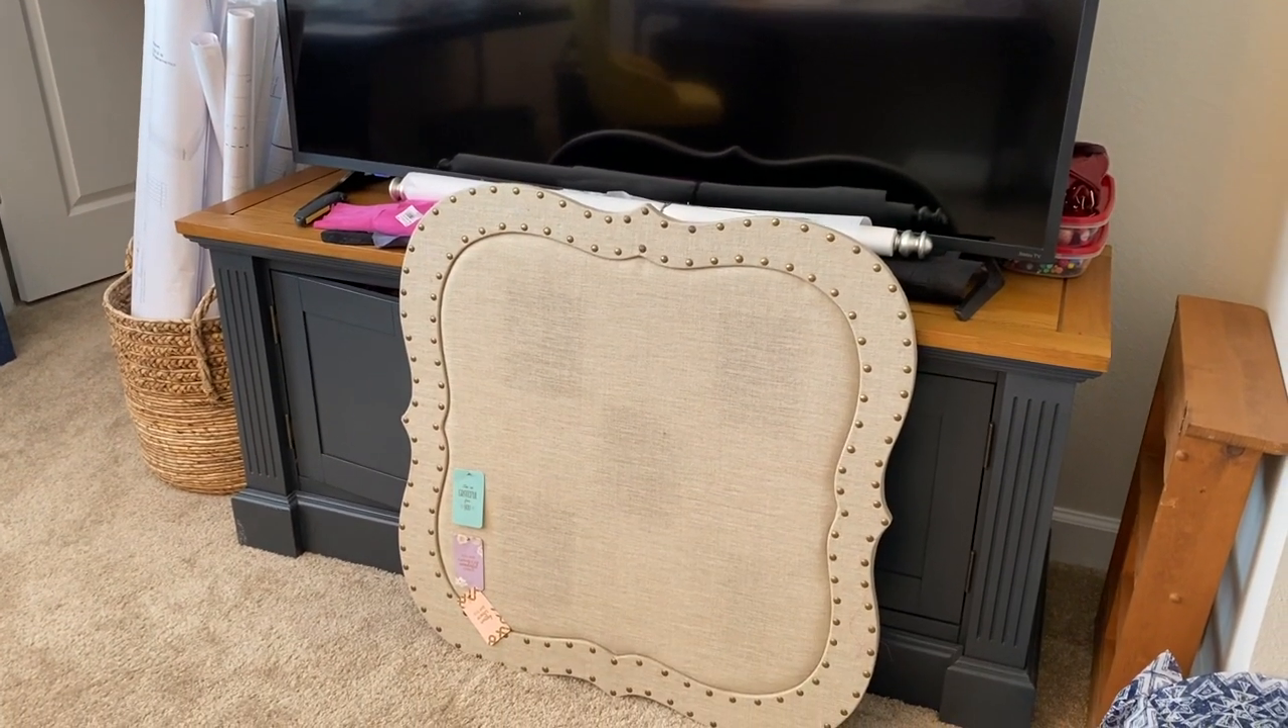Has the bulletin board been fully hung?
No.